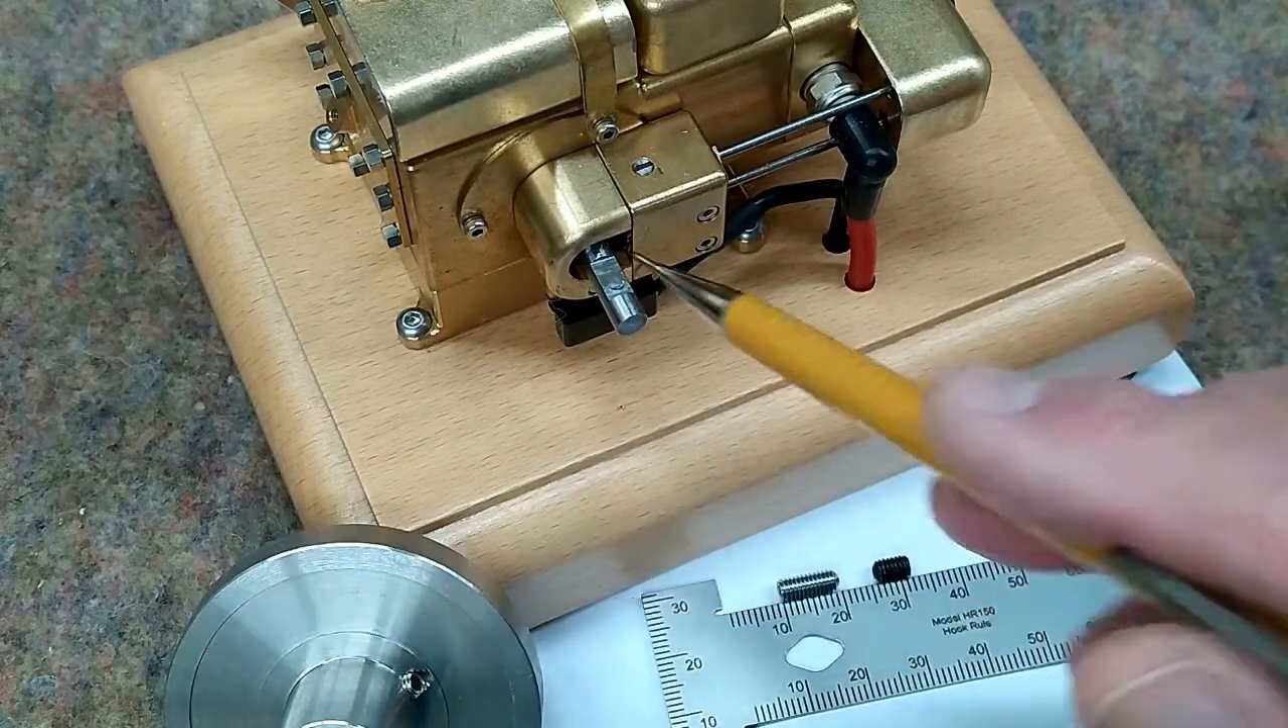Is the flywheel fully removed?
Yes.